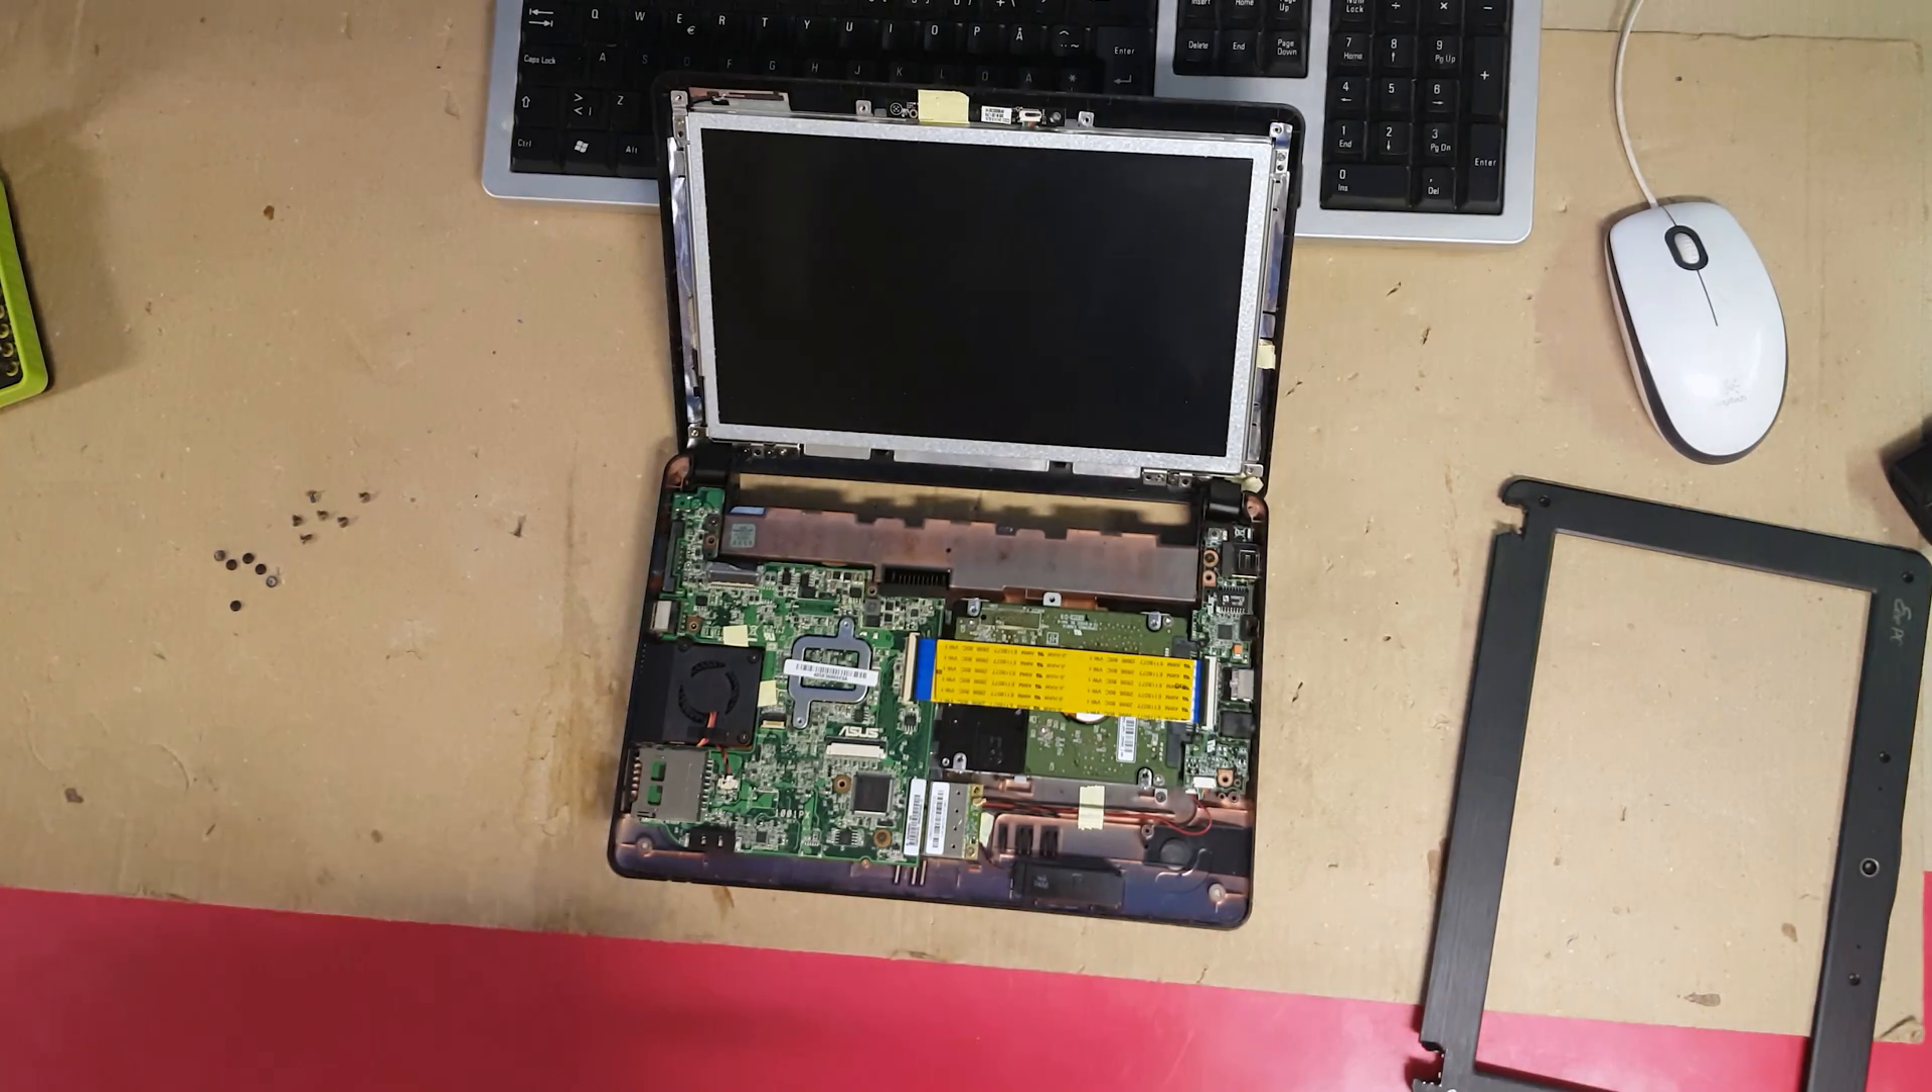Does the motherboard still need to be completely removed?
Yes.